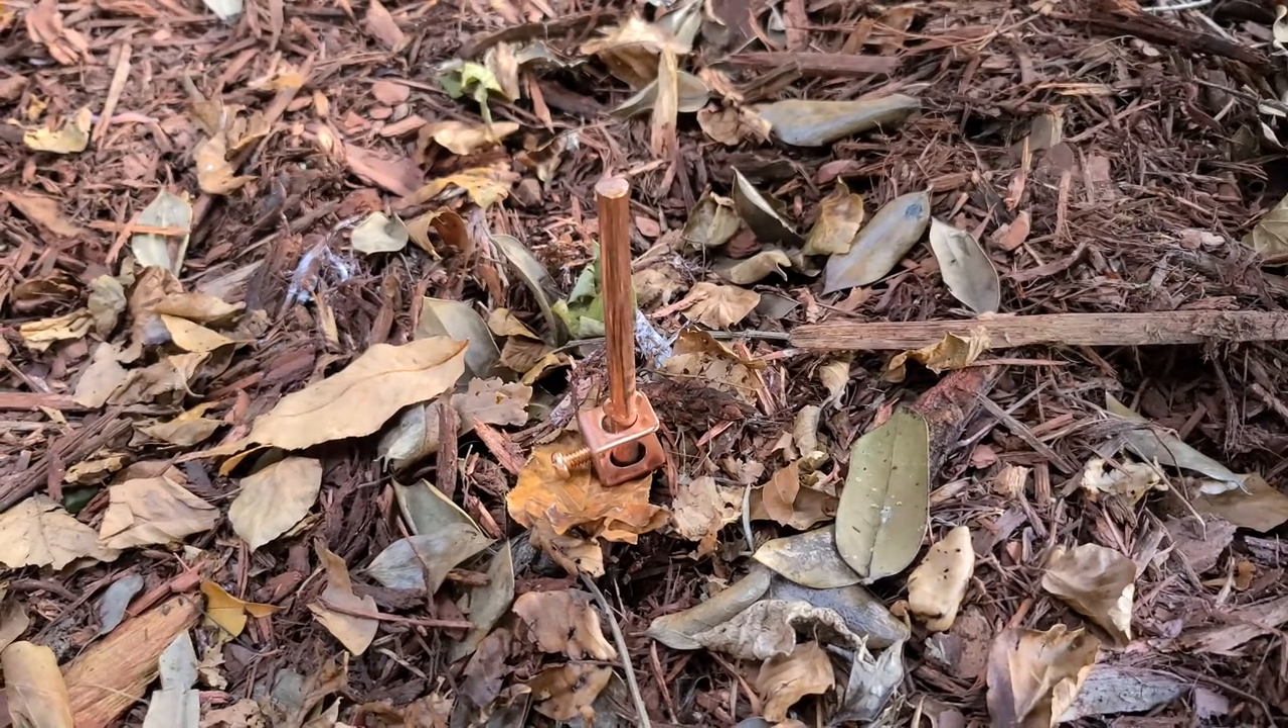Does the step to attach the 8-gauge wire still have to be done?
Yes.